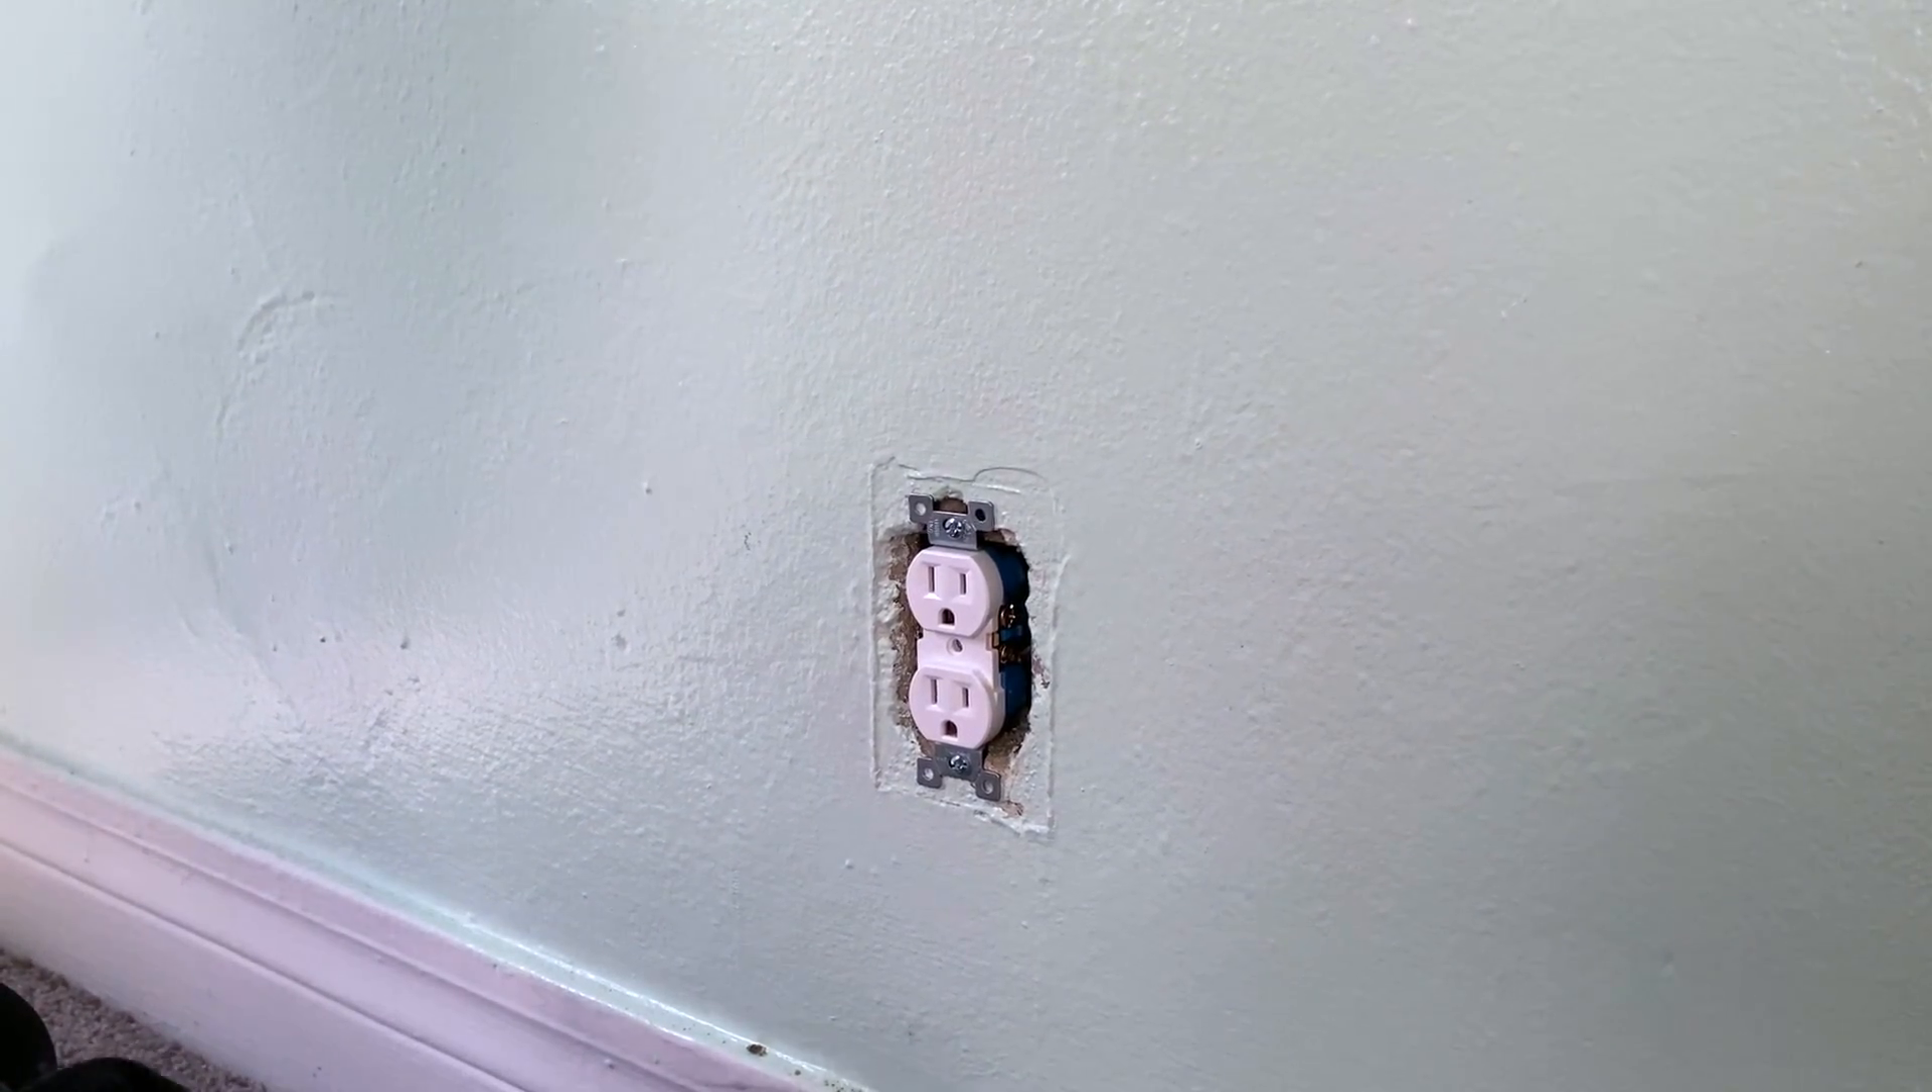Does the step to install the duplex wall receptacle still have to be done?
No.